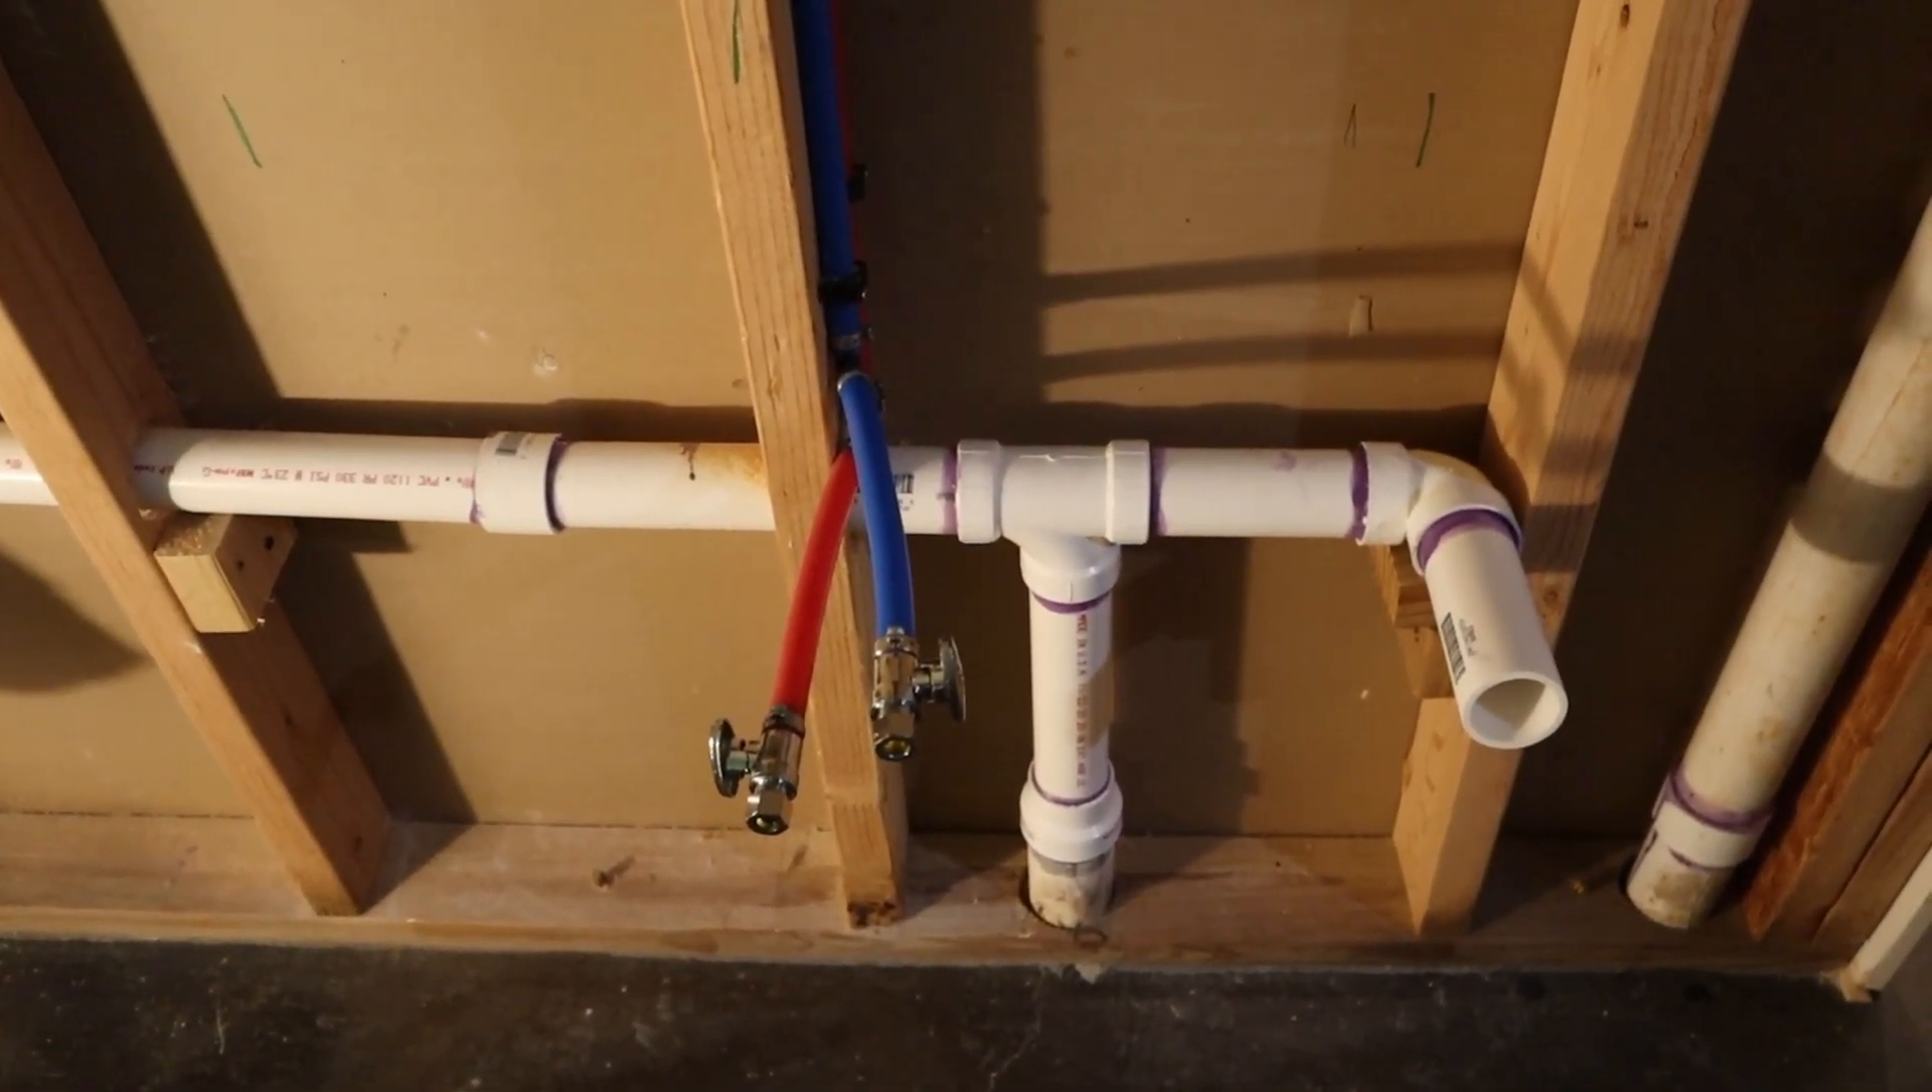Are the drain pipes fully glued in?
Yes.